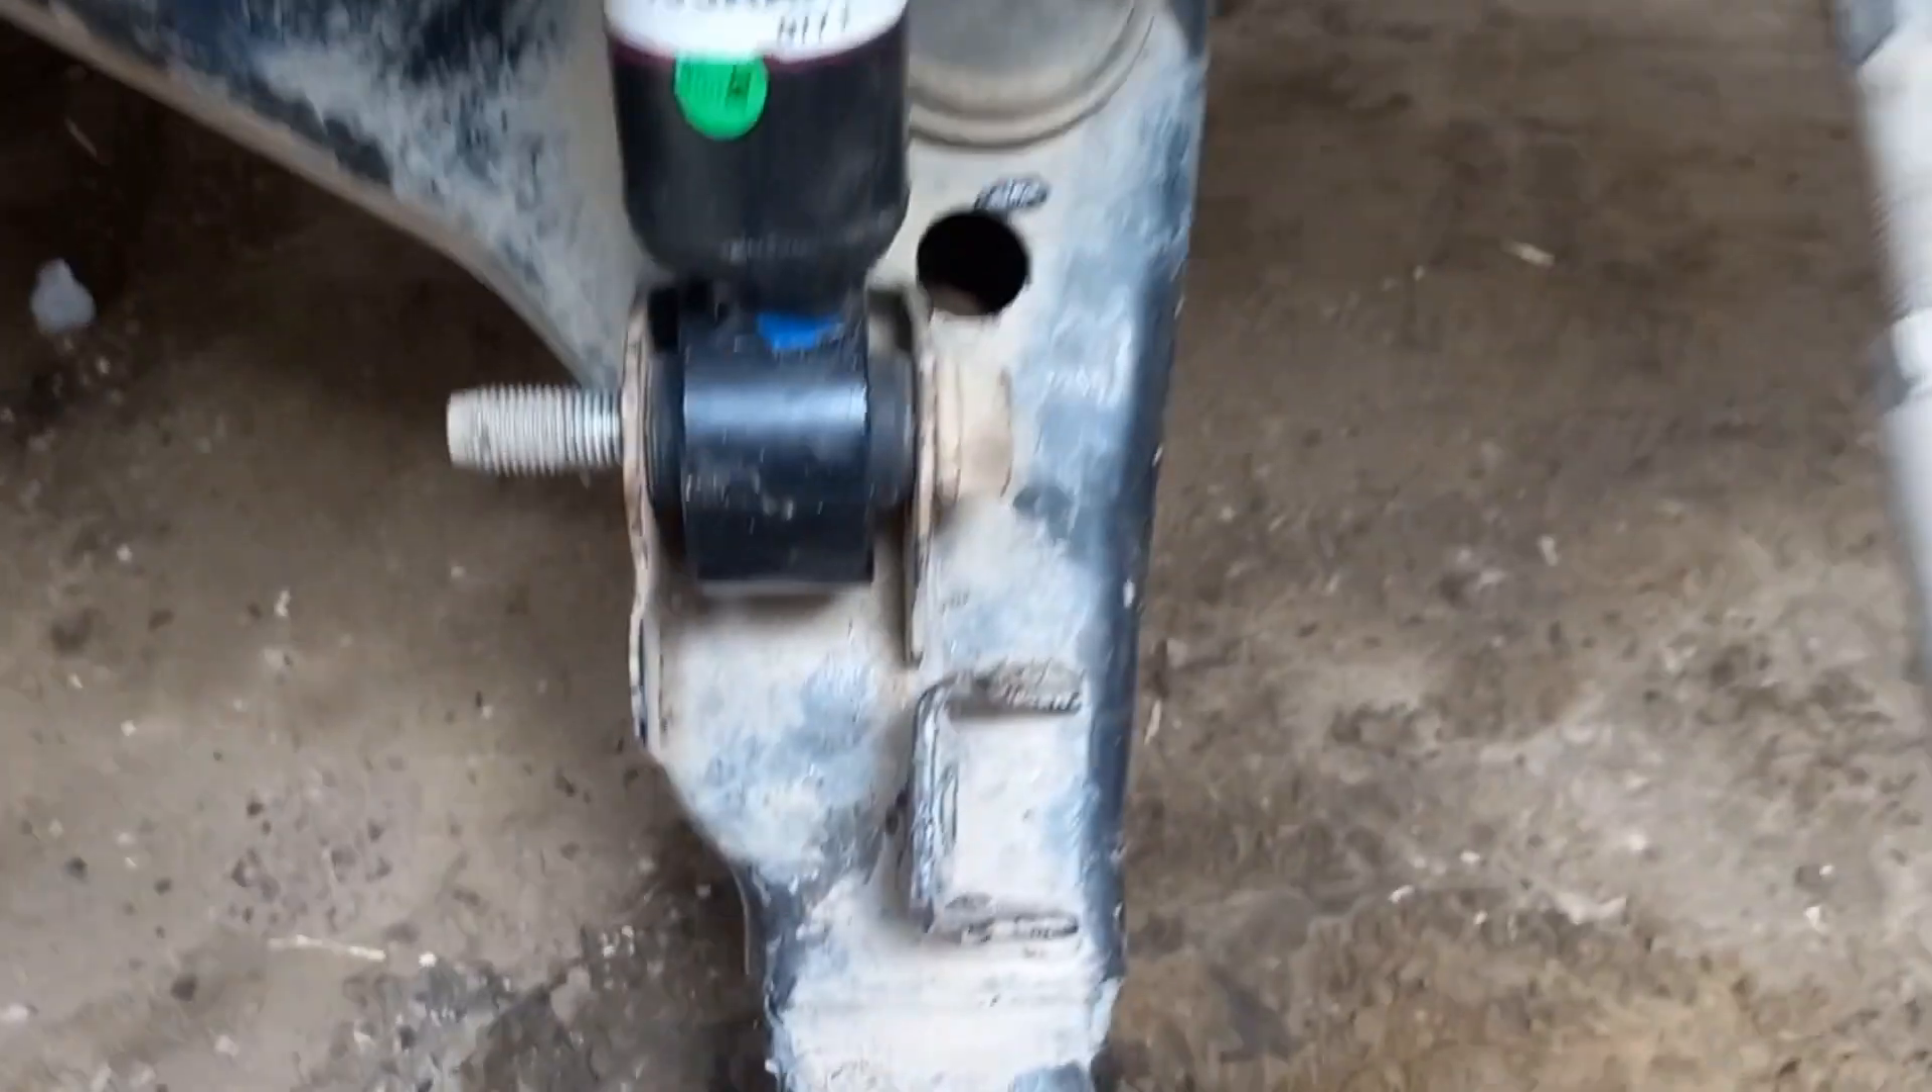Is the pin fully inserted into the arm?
Yes.